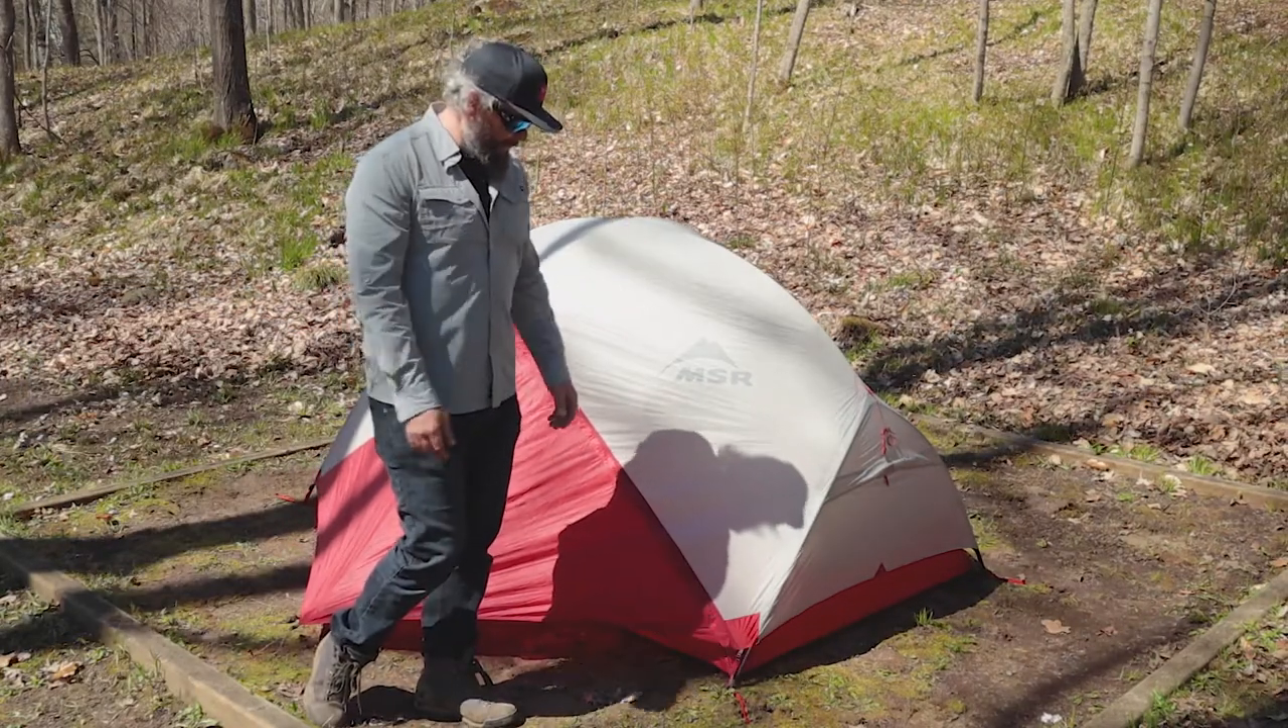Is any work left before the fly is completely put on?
No.